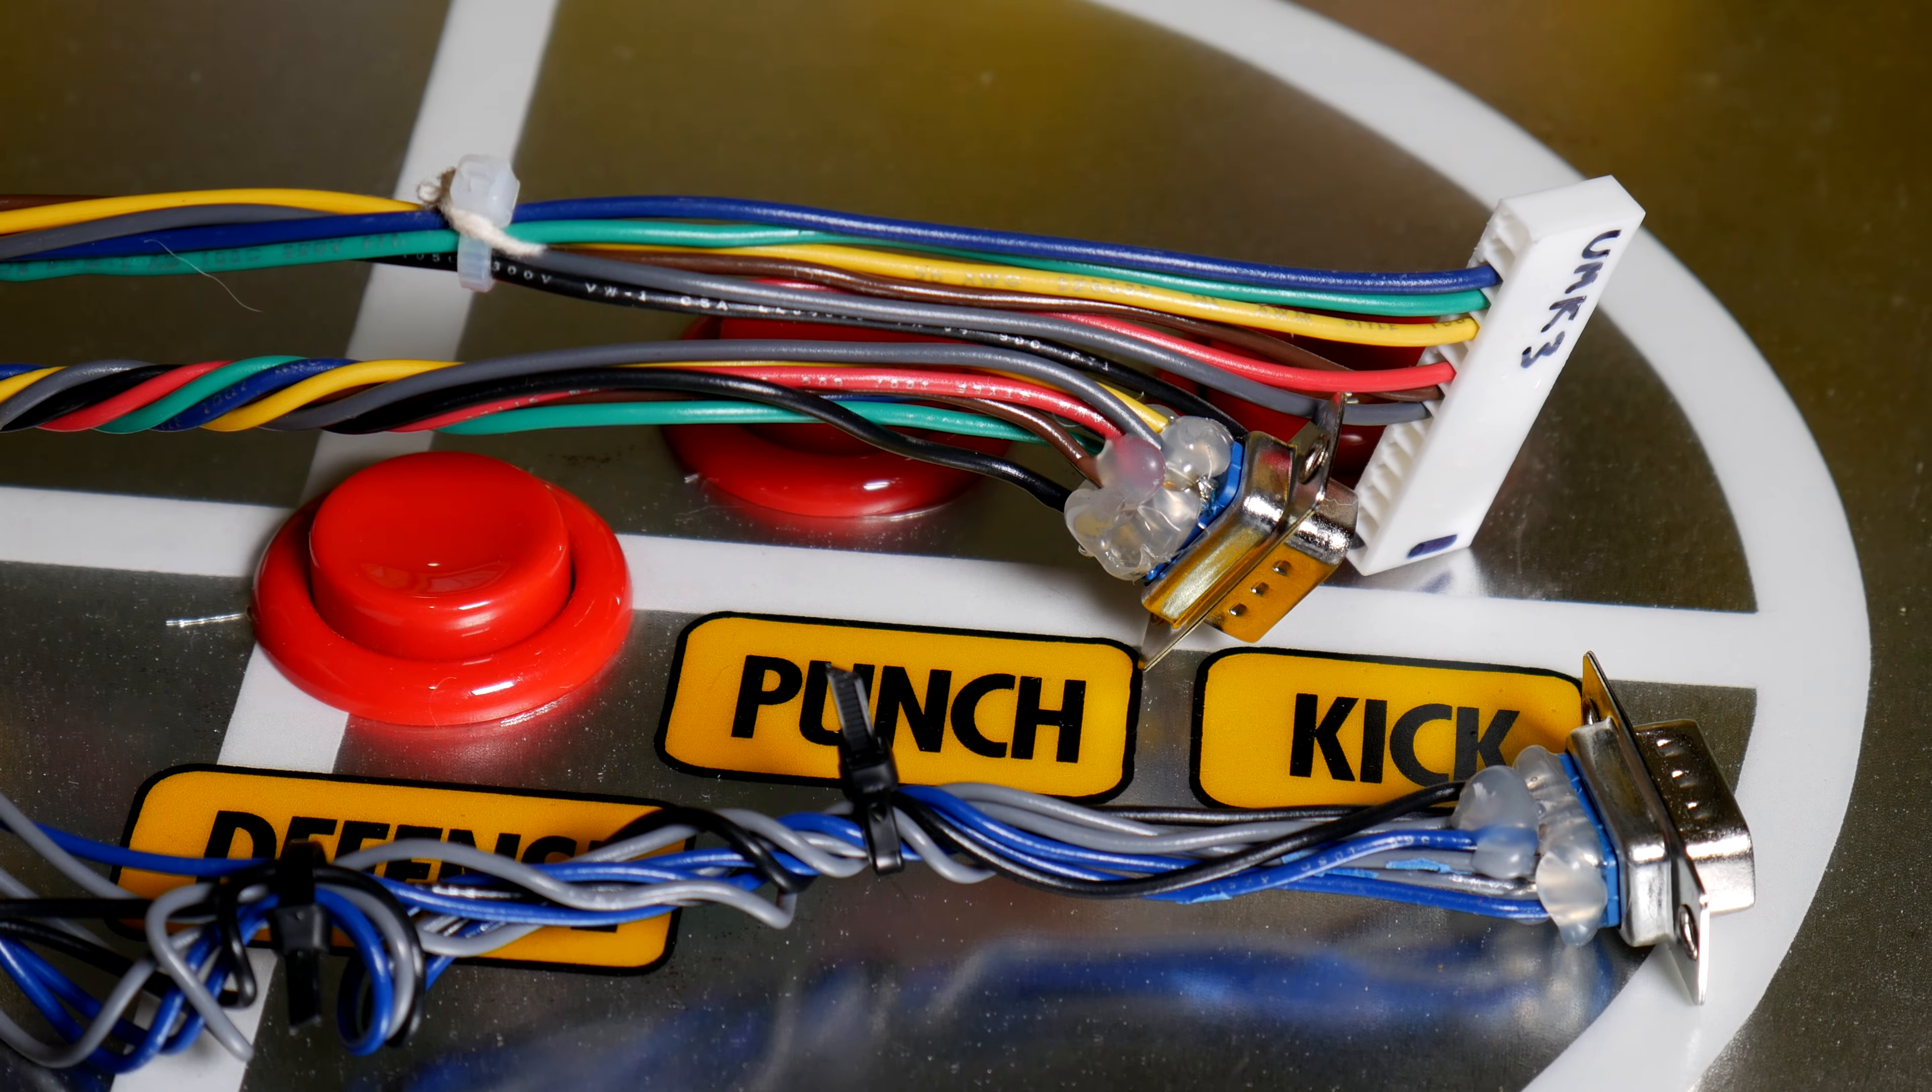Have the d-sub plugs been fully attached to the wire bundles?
Yes.